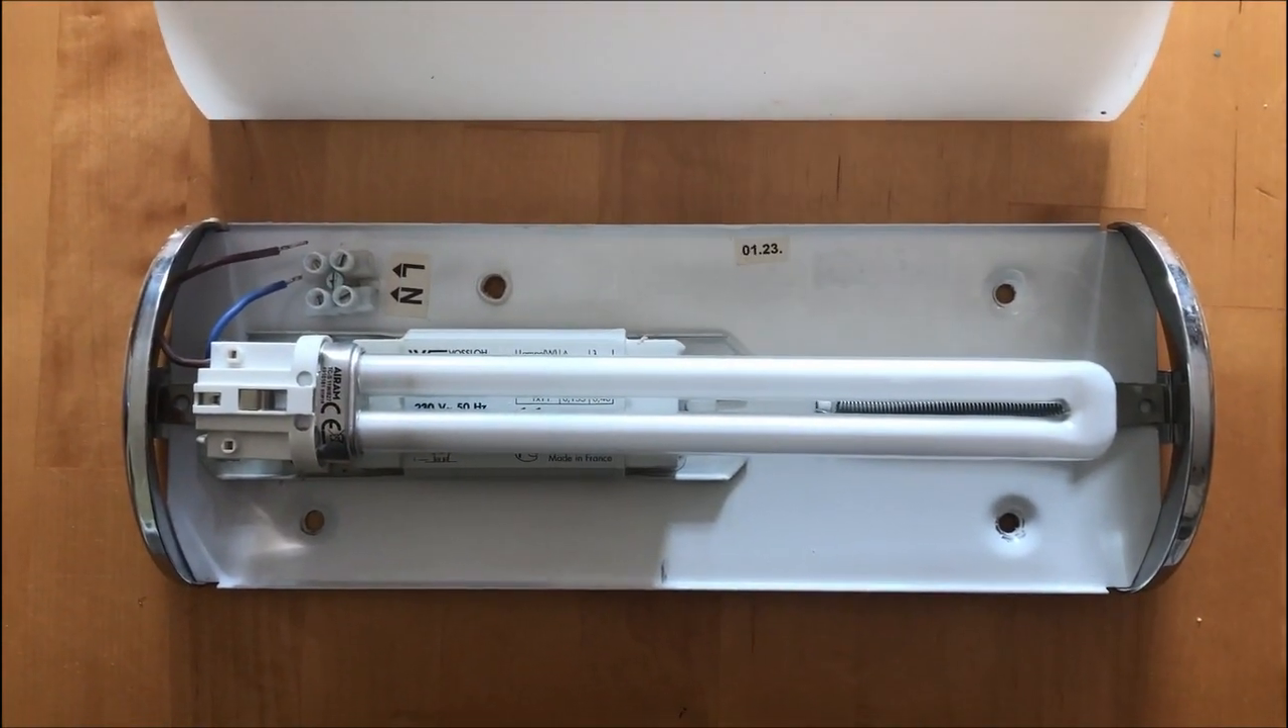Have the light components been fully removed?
No.